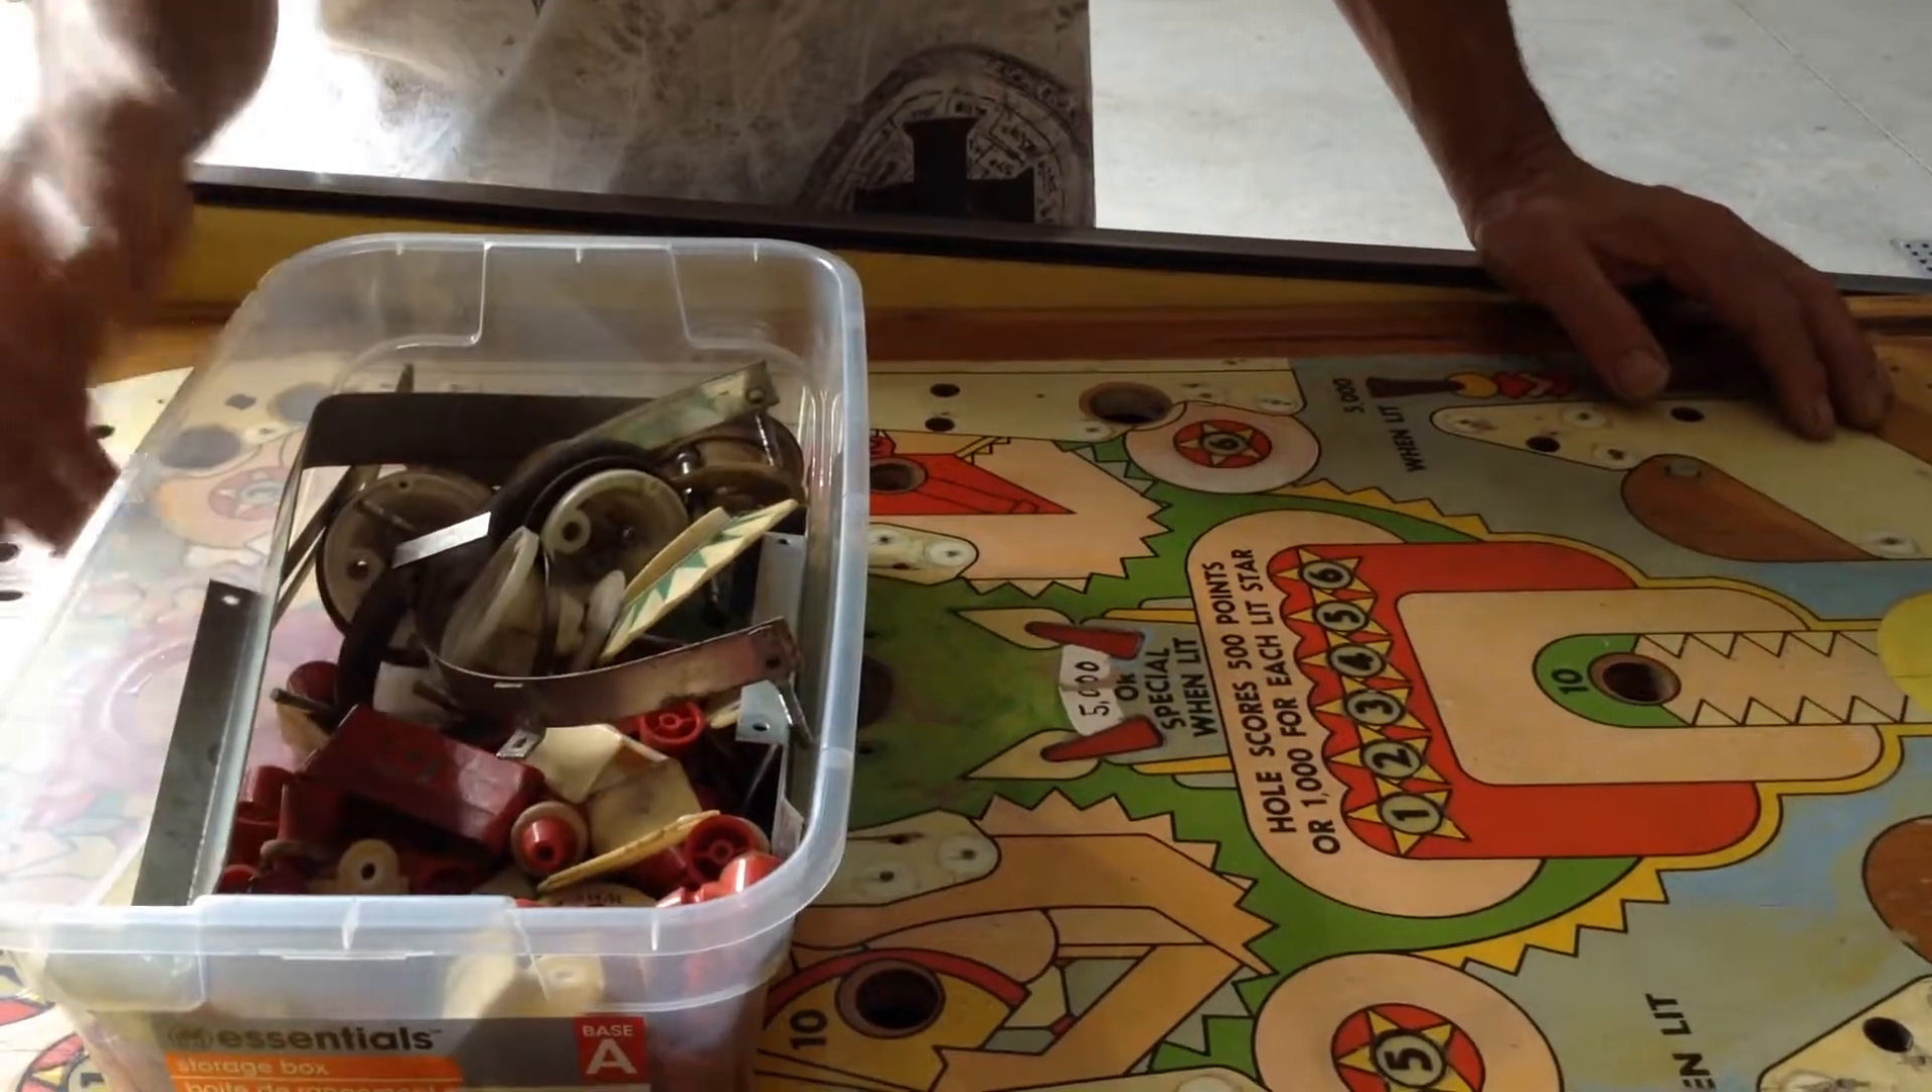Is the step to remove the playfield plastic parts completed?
Yes.